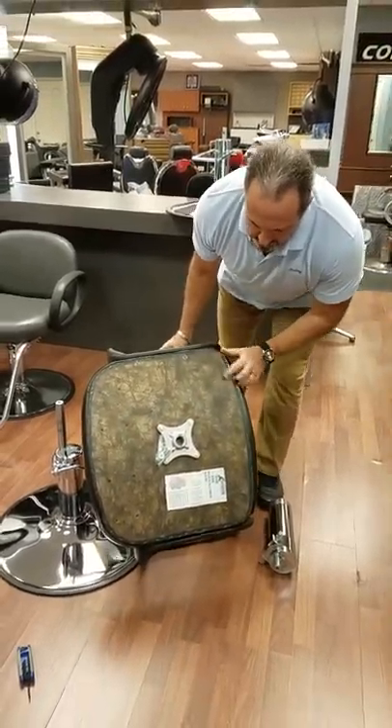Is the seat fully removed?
Yes.